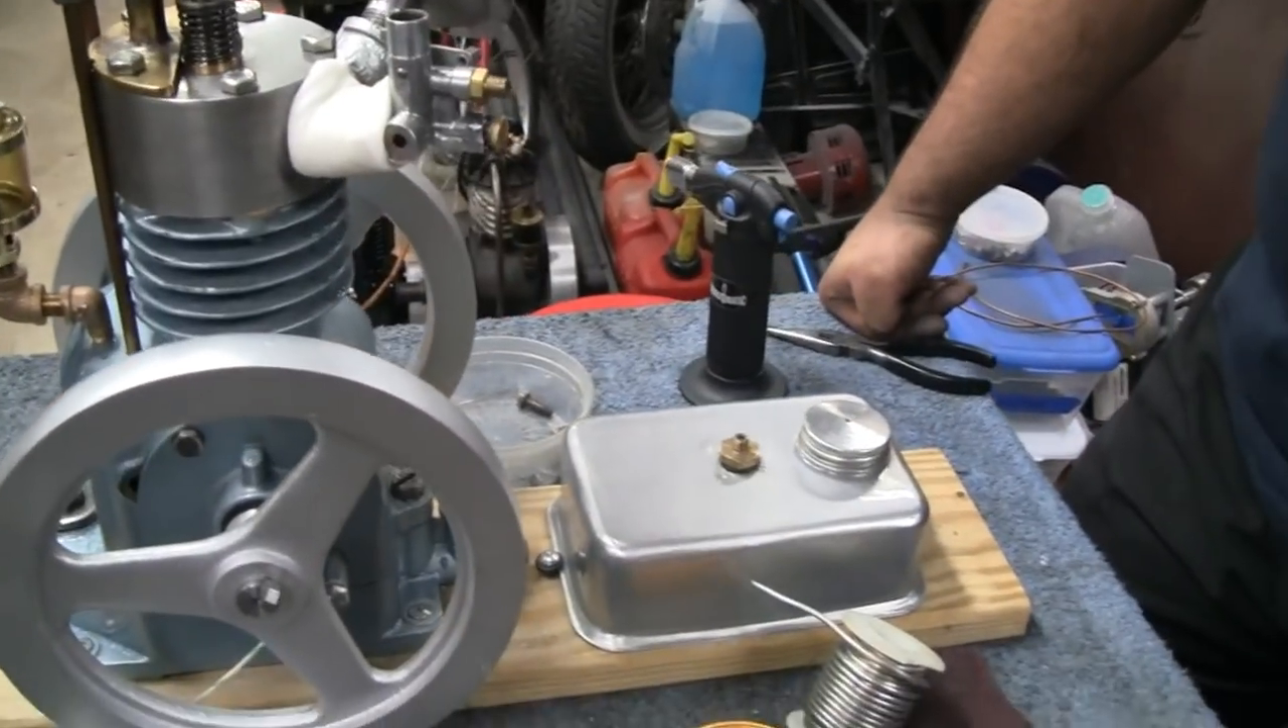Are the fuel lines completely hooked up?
No.